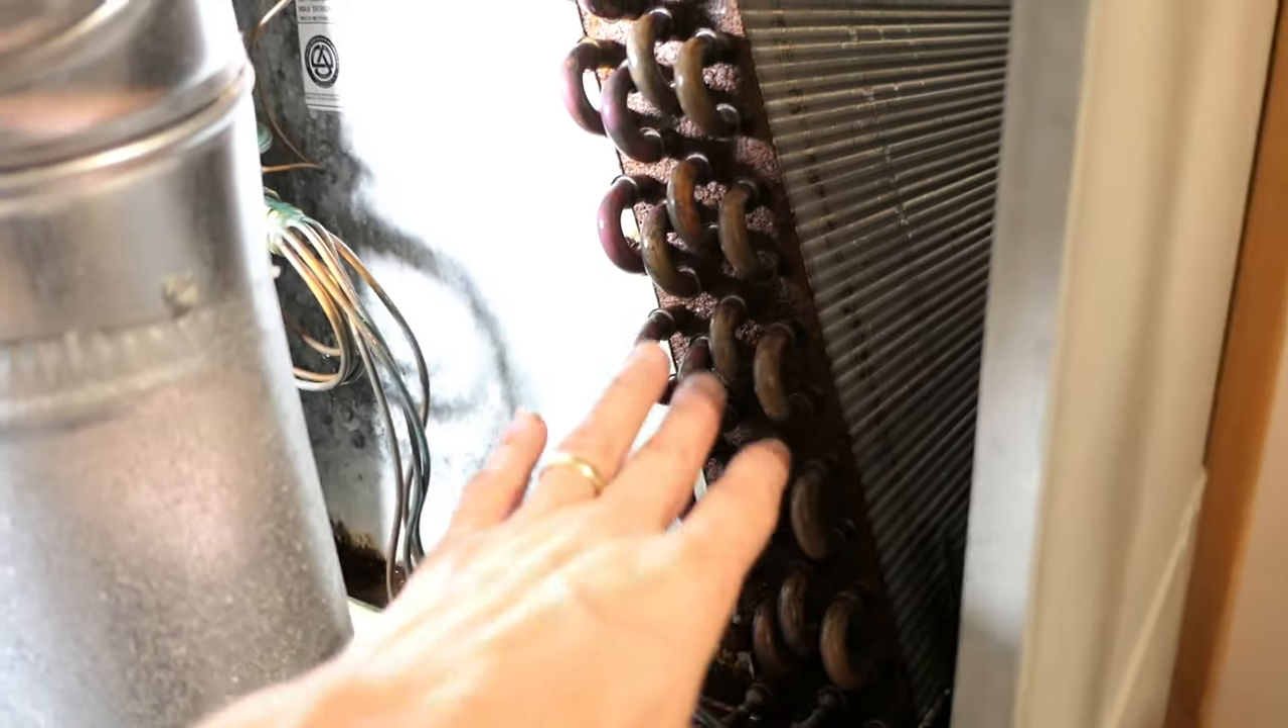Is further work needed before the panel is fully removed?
No.